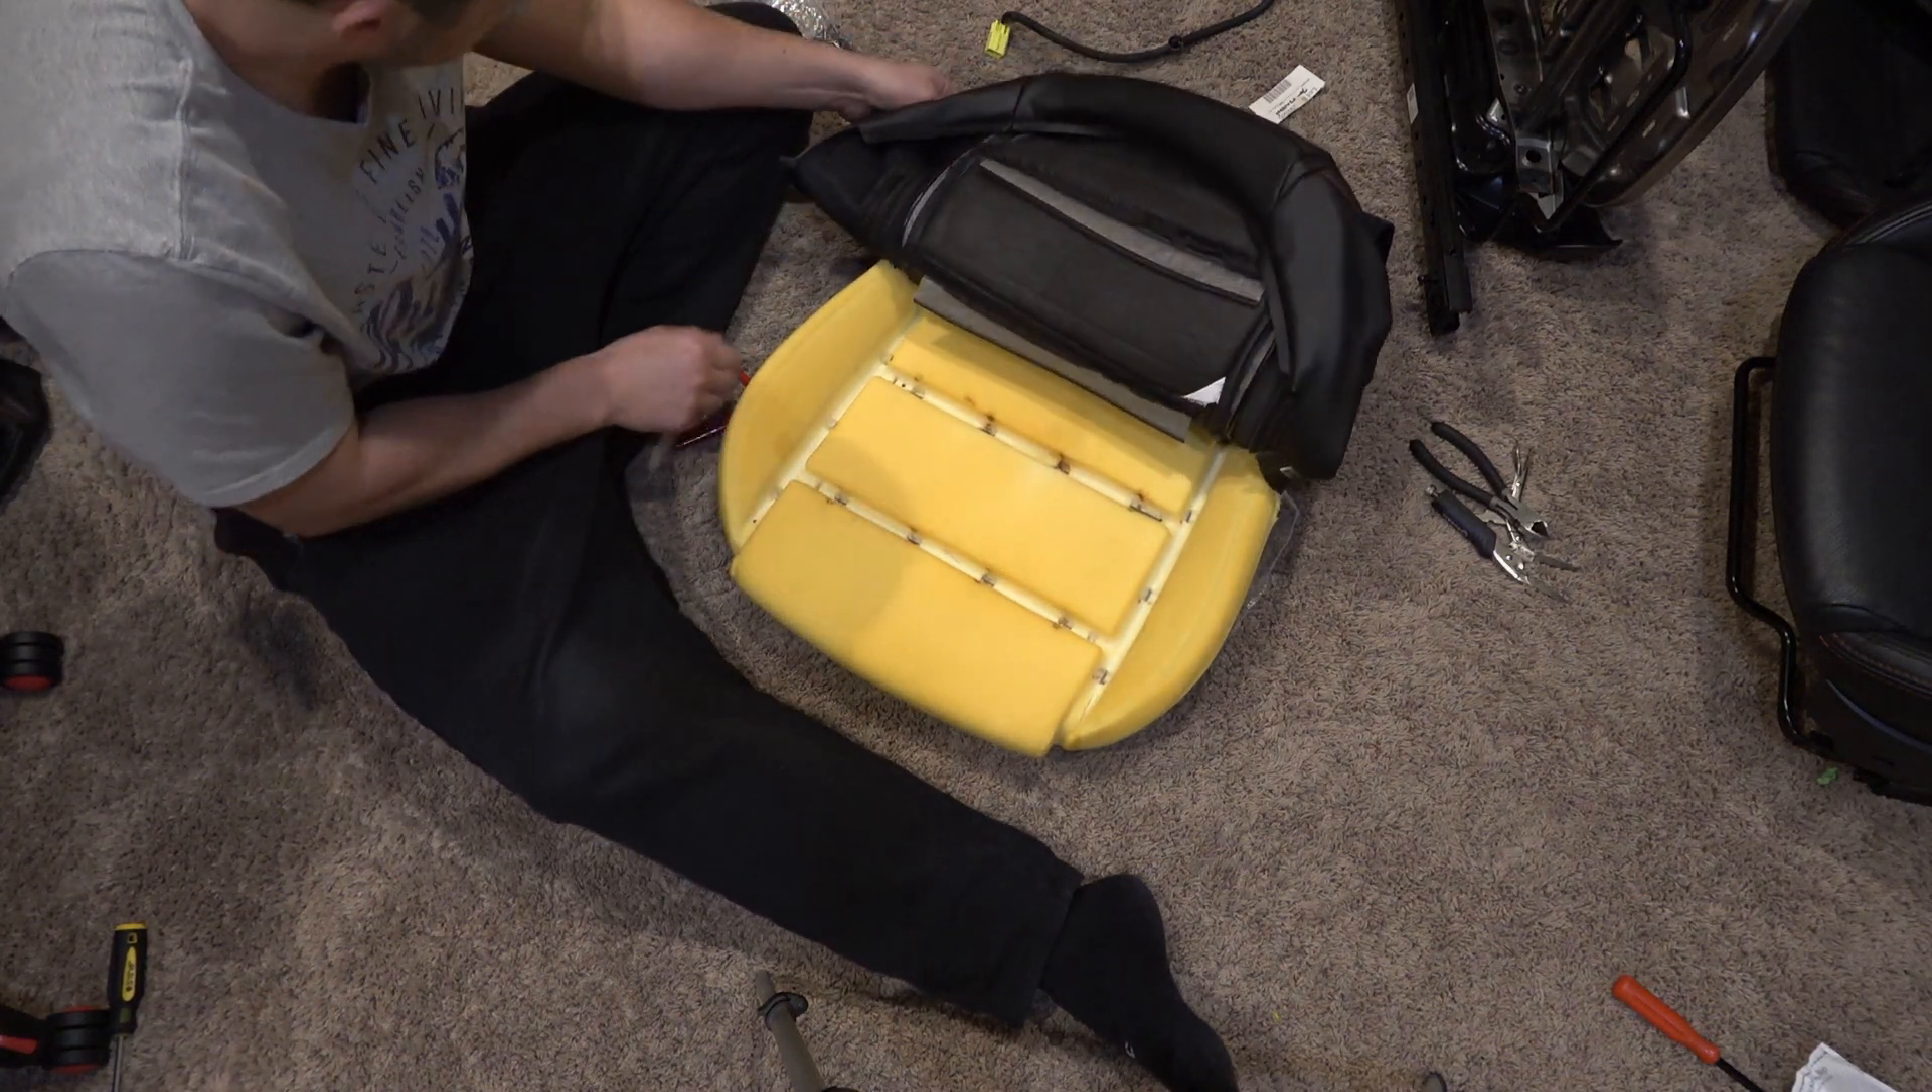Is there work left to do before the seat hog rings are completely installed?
Yes.